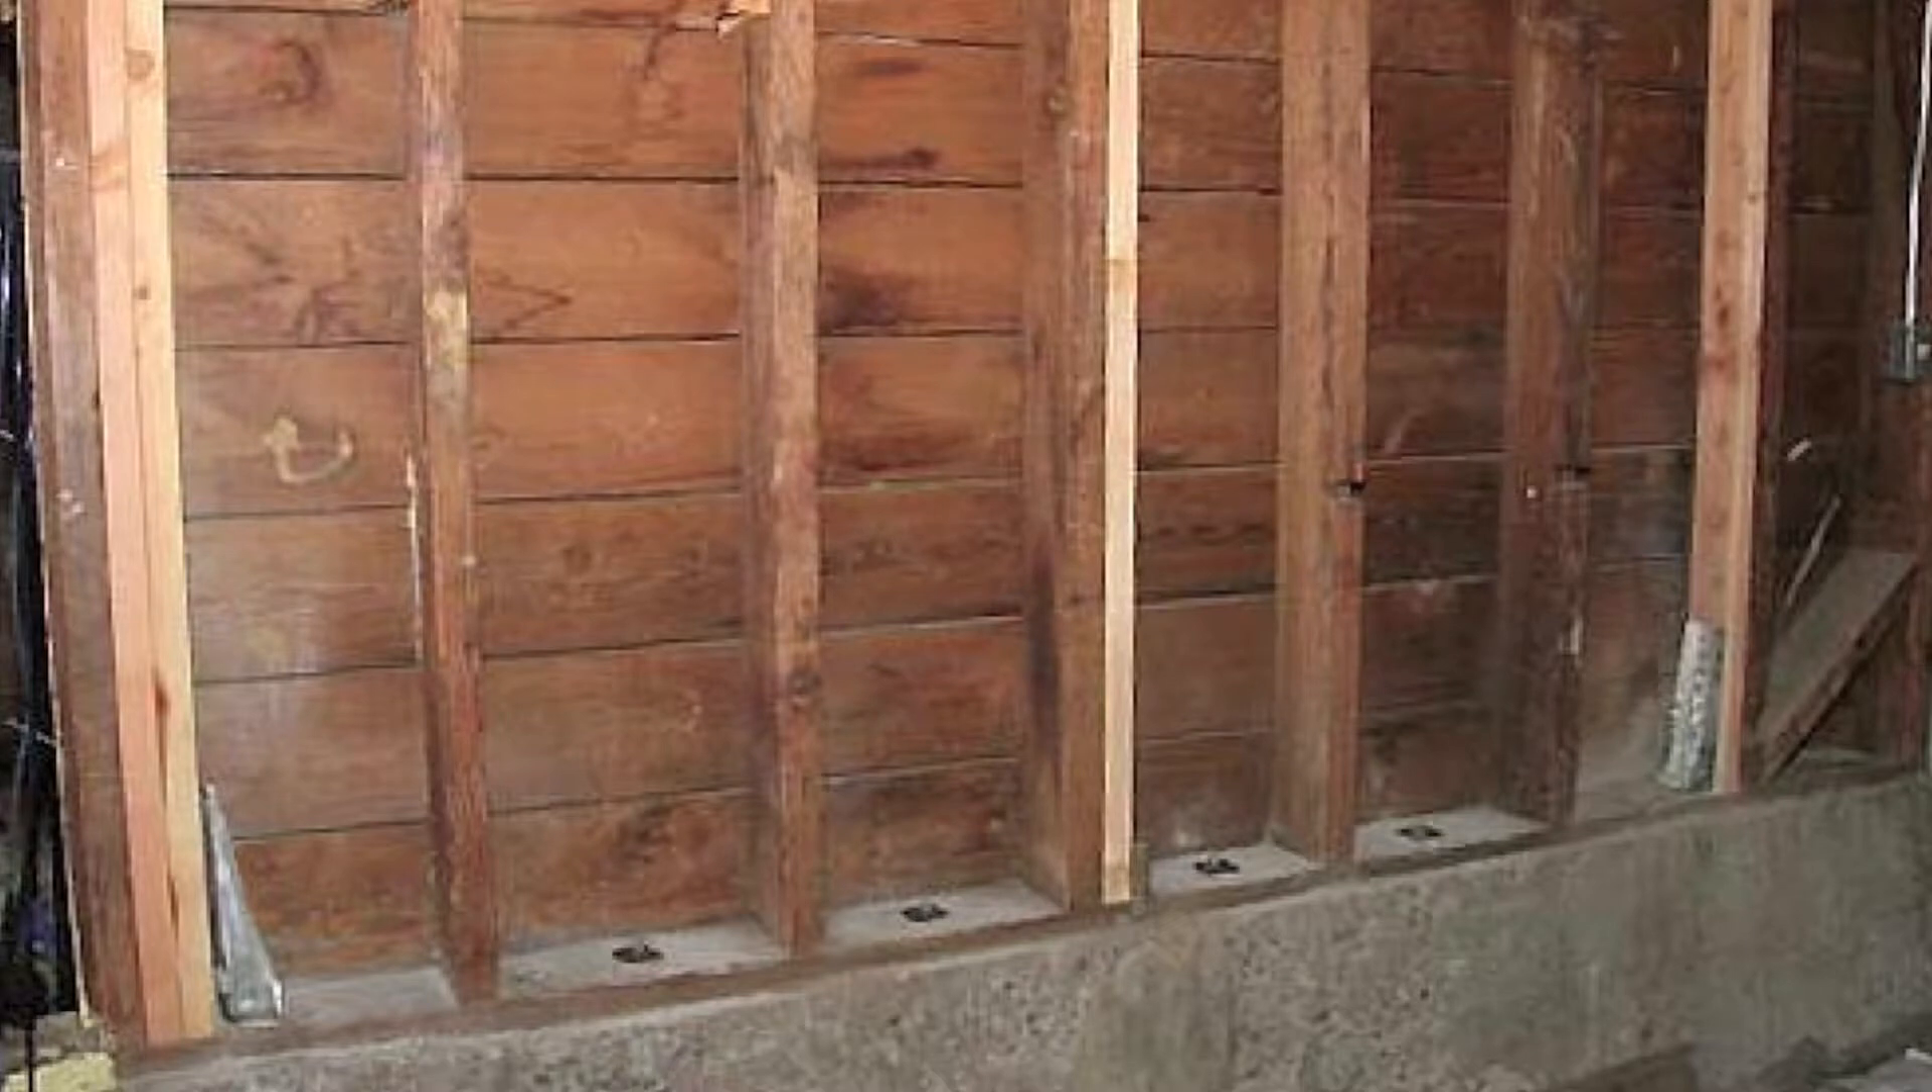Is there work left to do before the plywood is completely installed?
Yes.